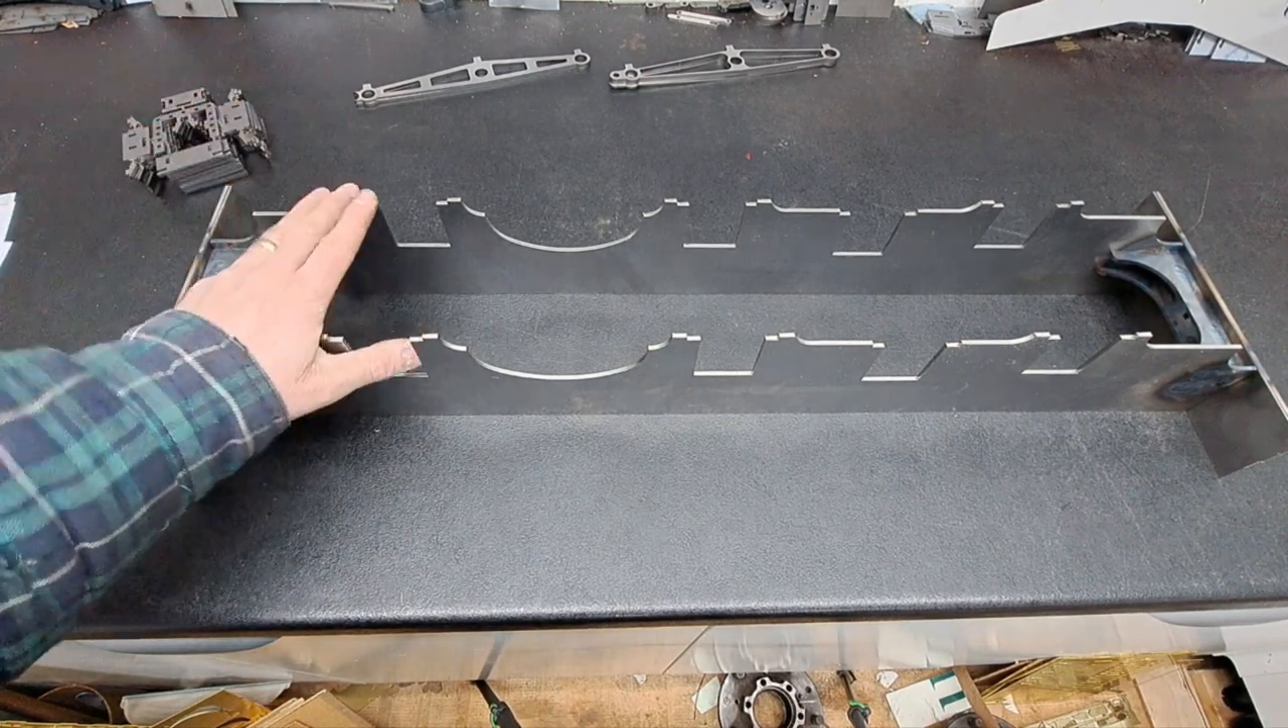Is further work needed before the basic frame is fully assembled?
No.